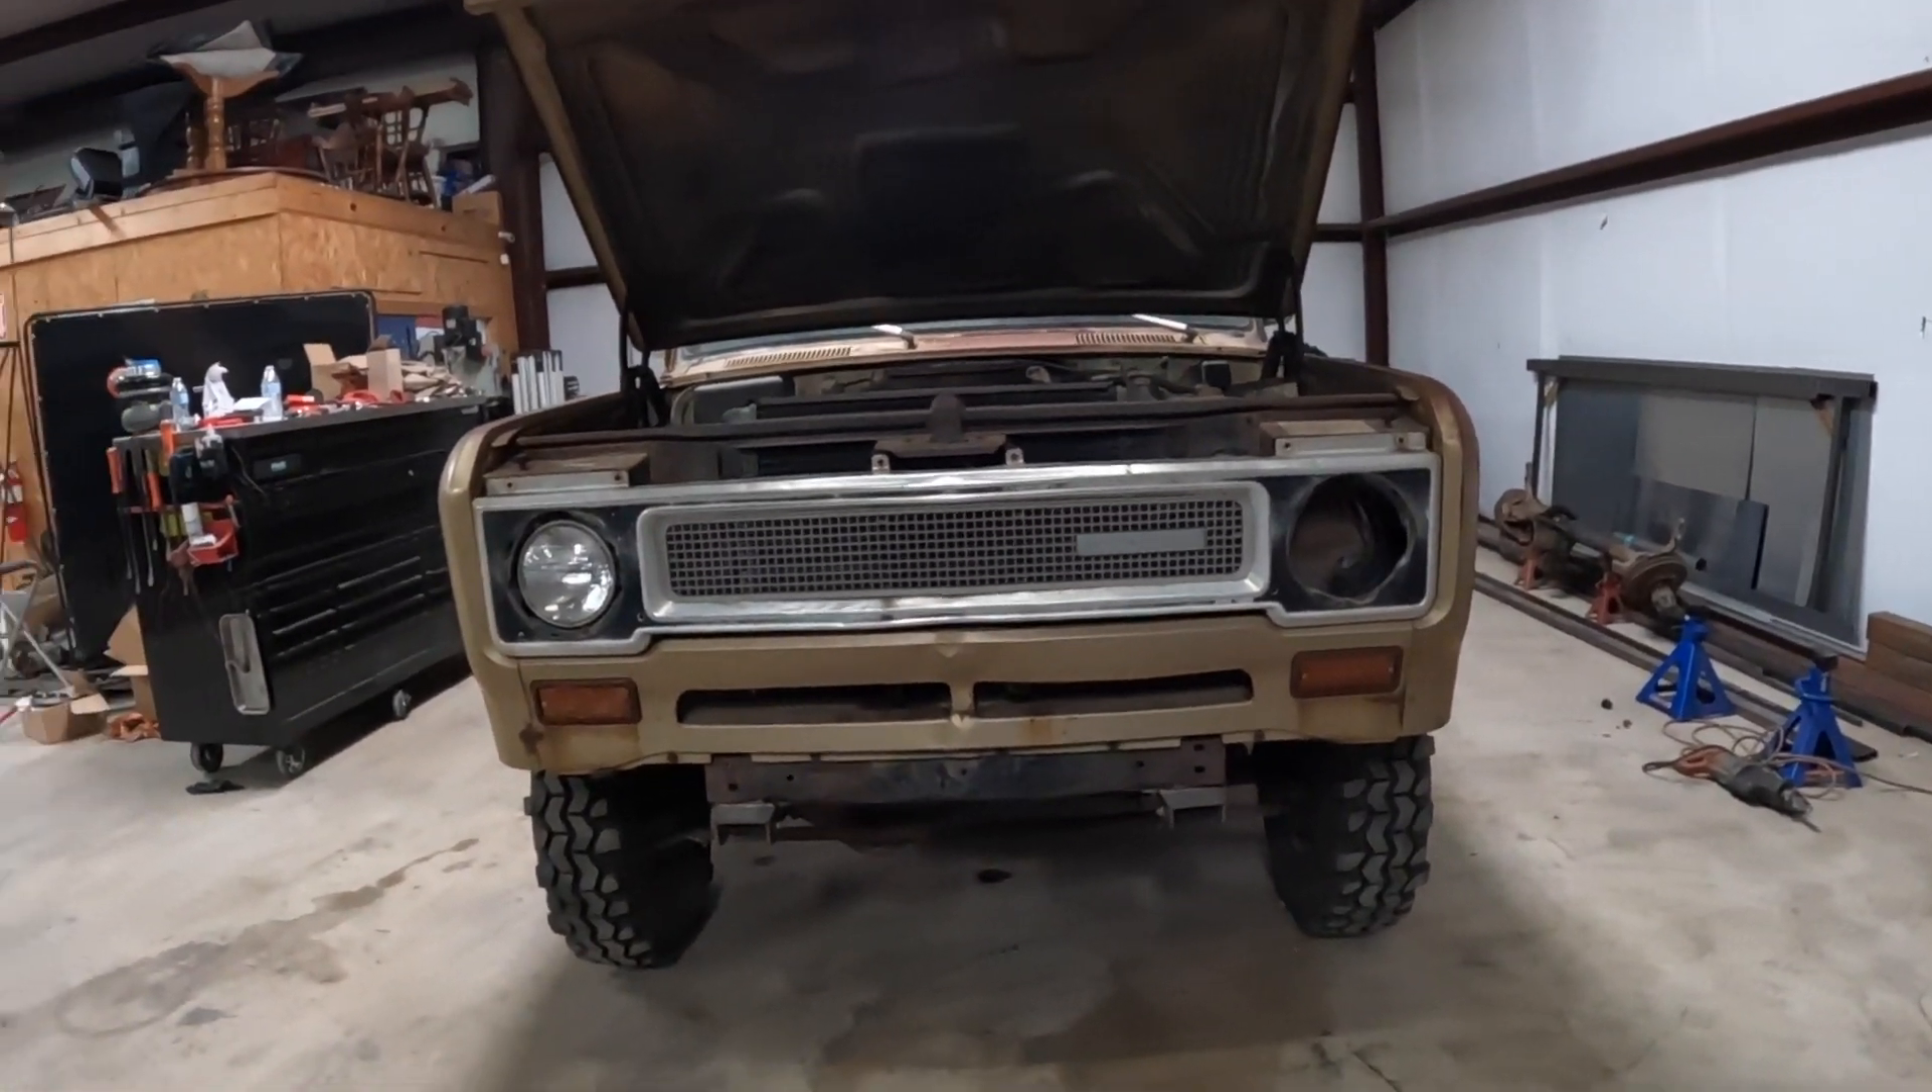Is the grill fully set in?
Yes.